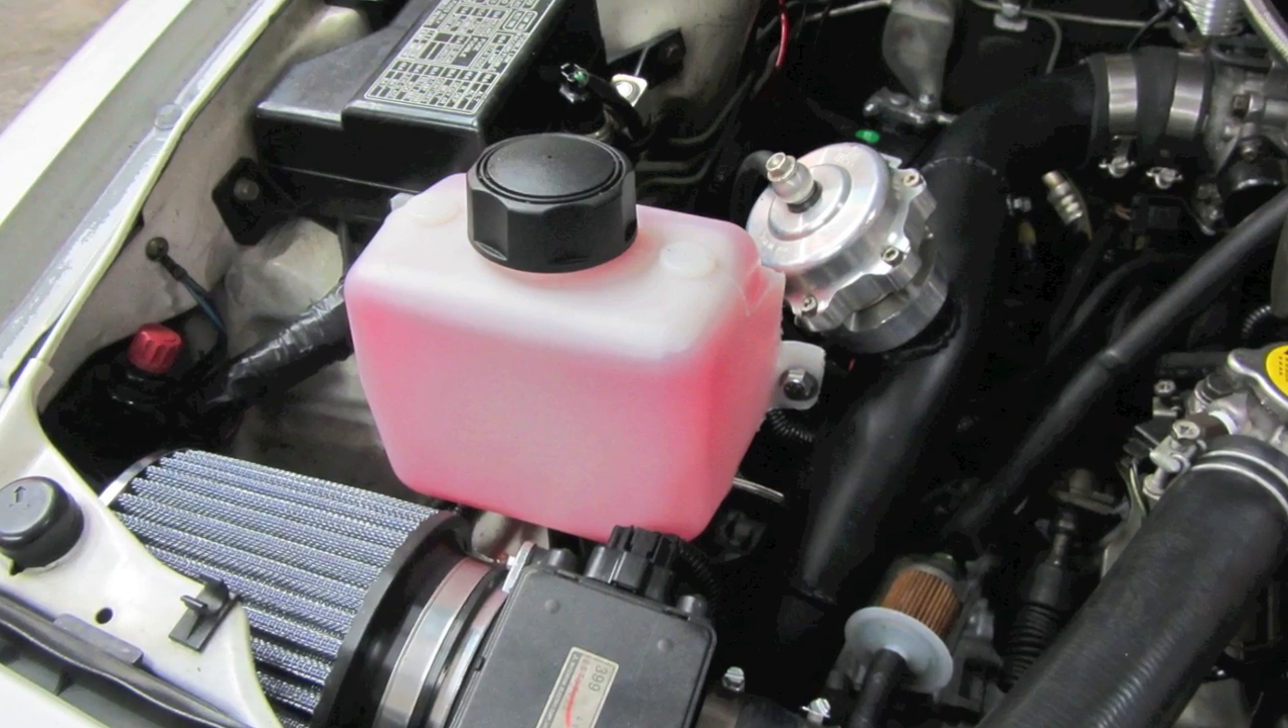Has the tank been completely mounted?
Yes.